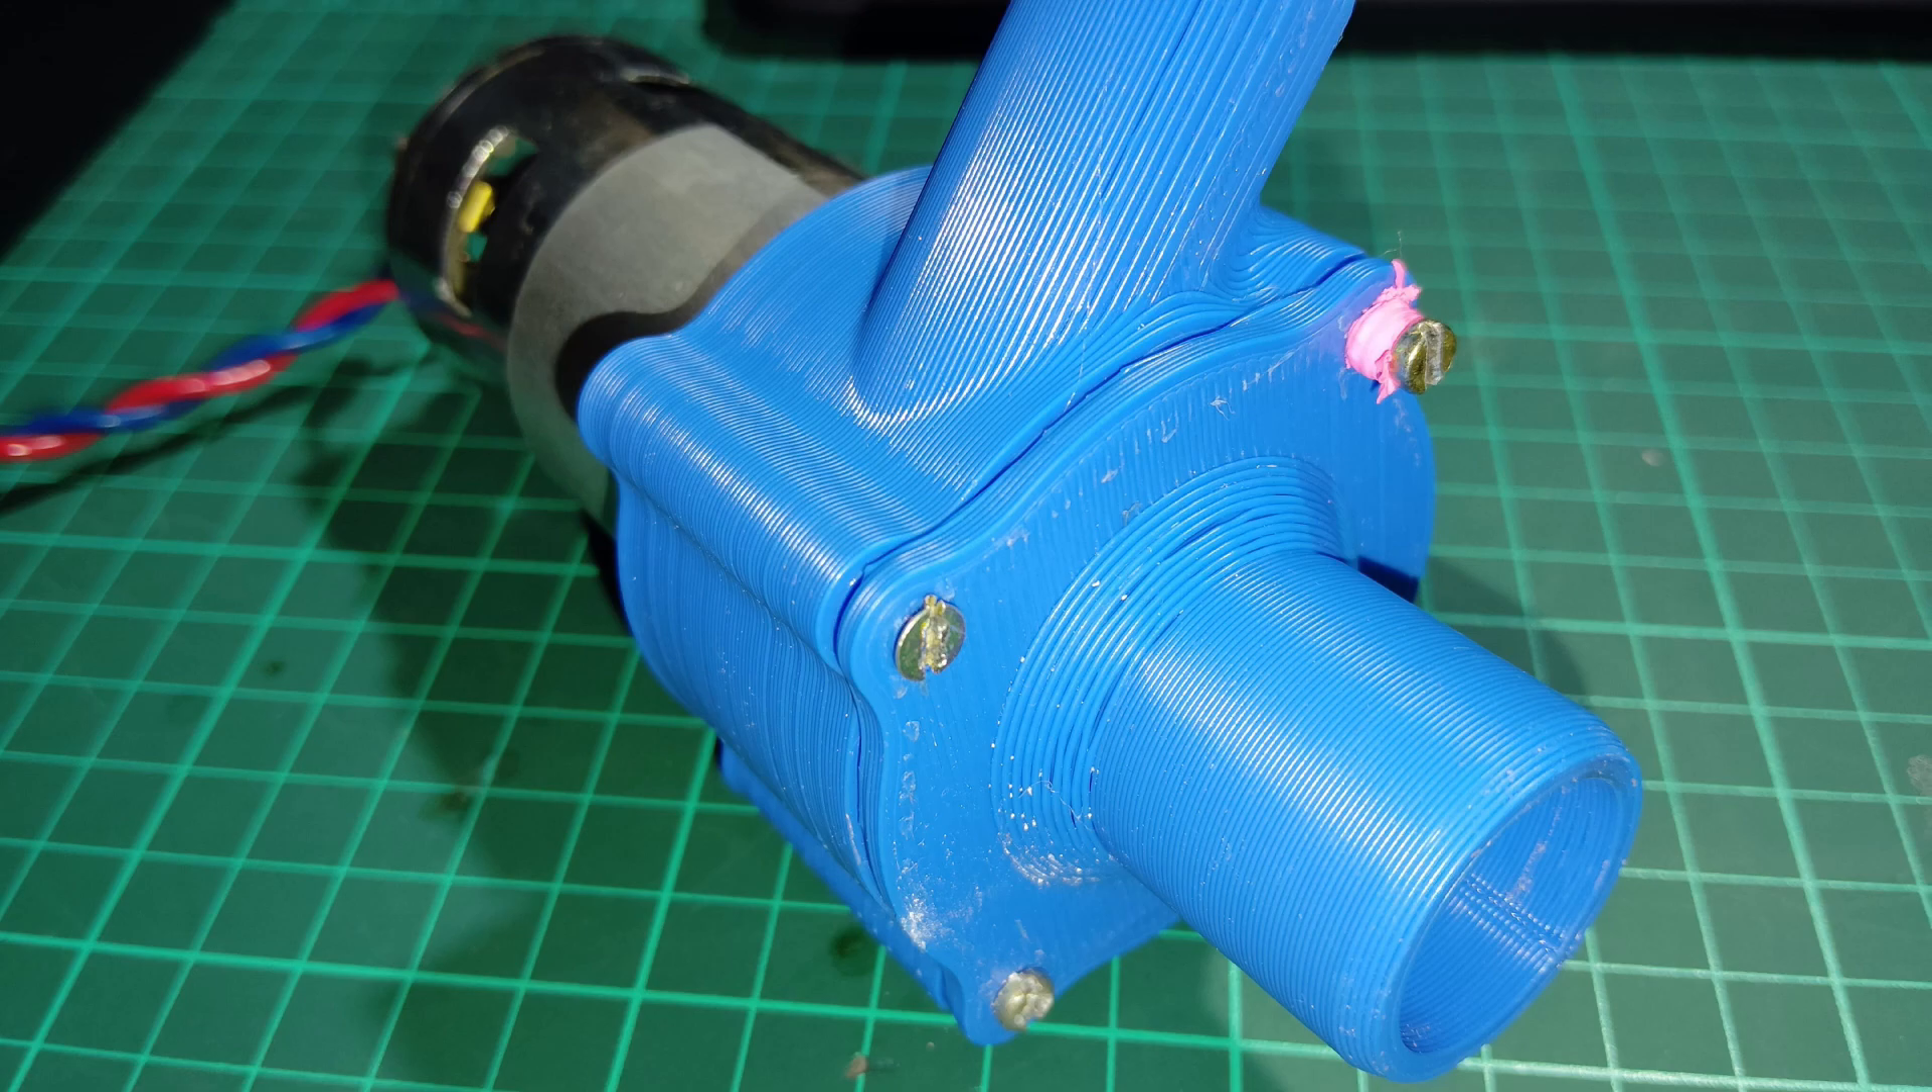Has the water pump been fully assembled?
Yes.